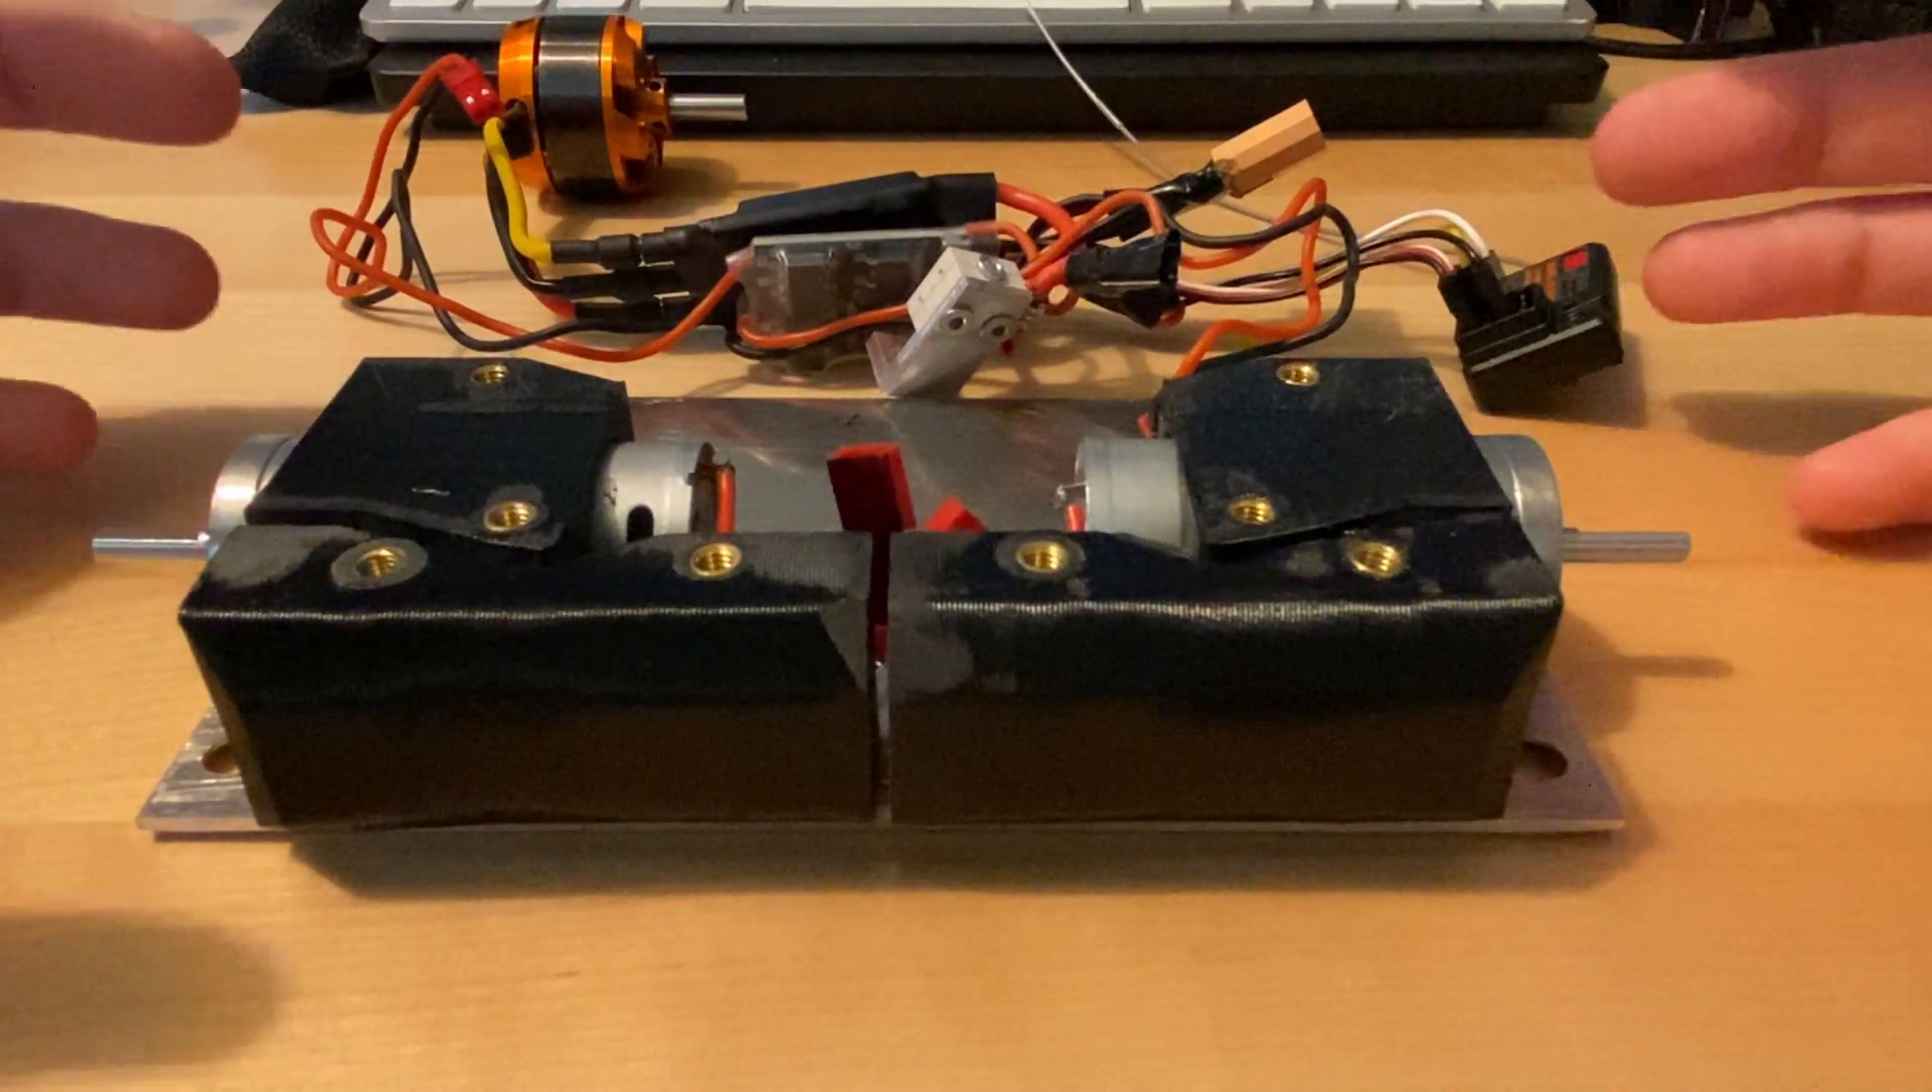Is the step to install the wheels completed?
No.